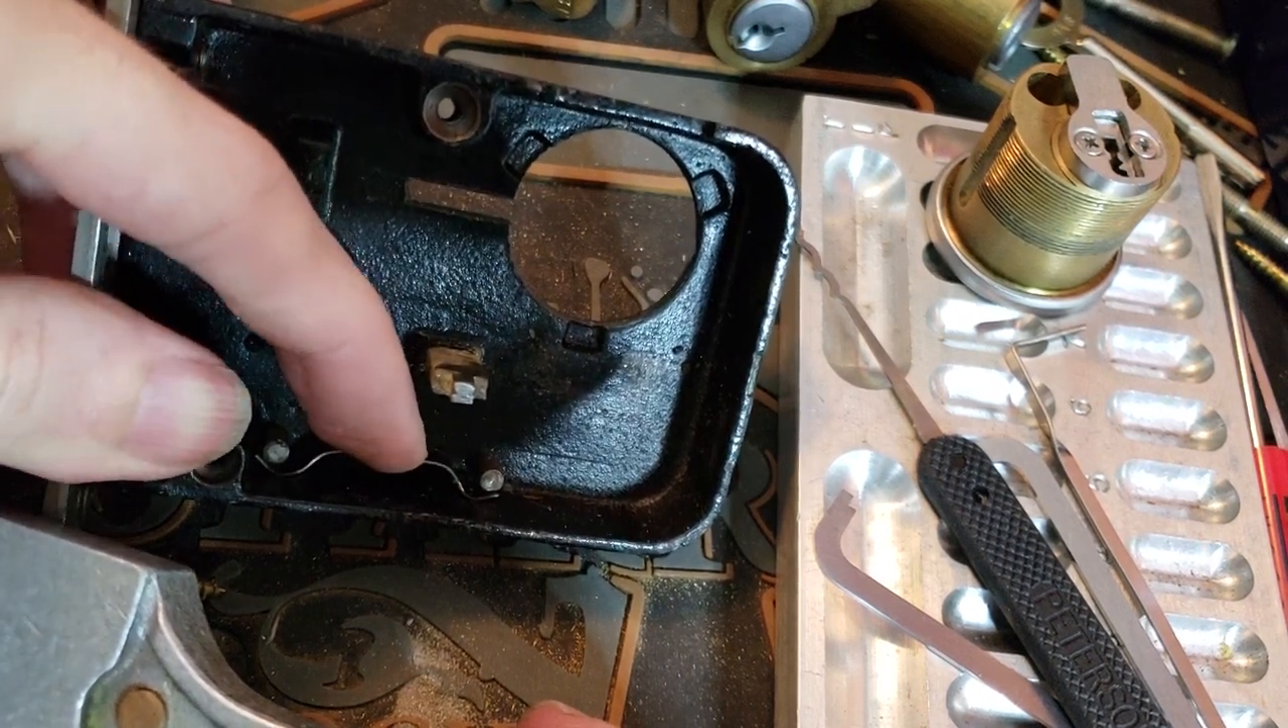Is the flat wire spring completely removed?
No.